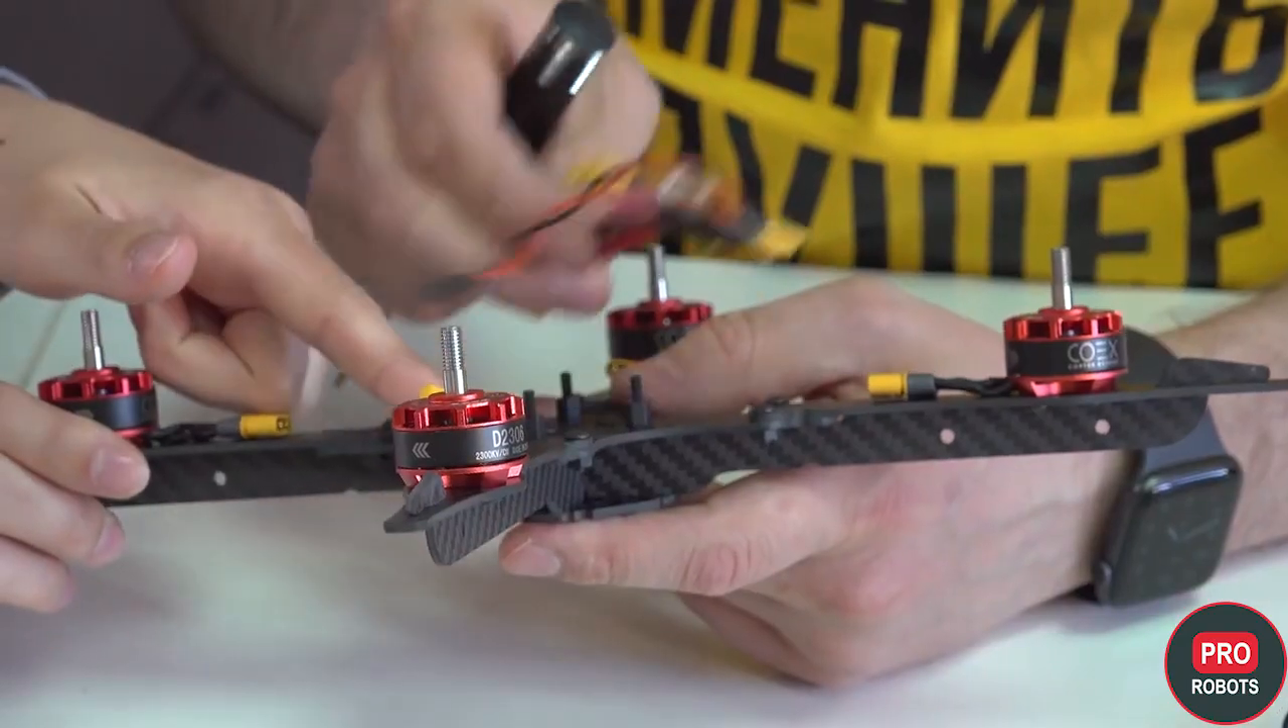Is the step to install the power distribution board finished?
No.